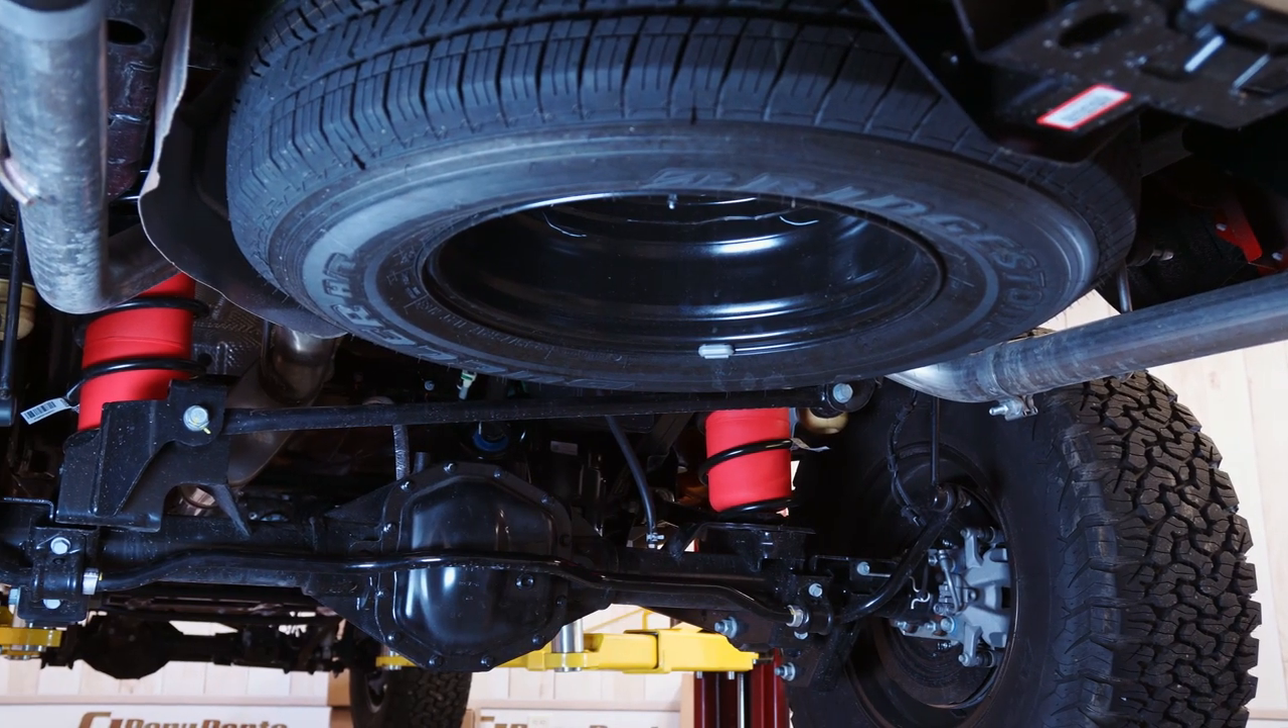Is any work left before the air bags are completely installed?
No.